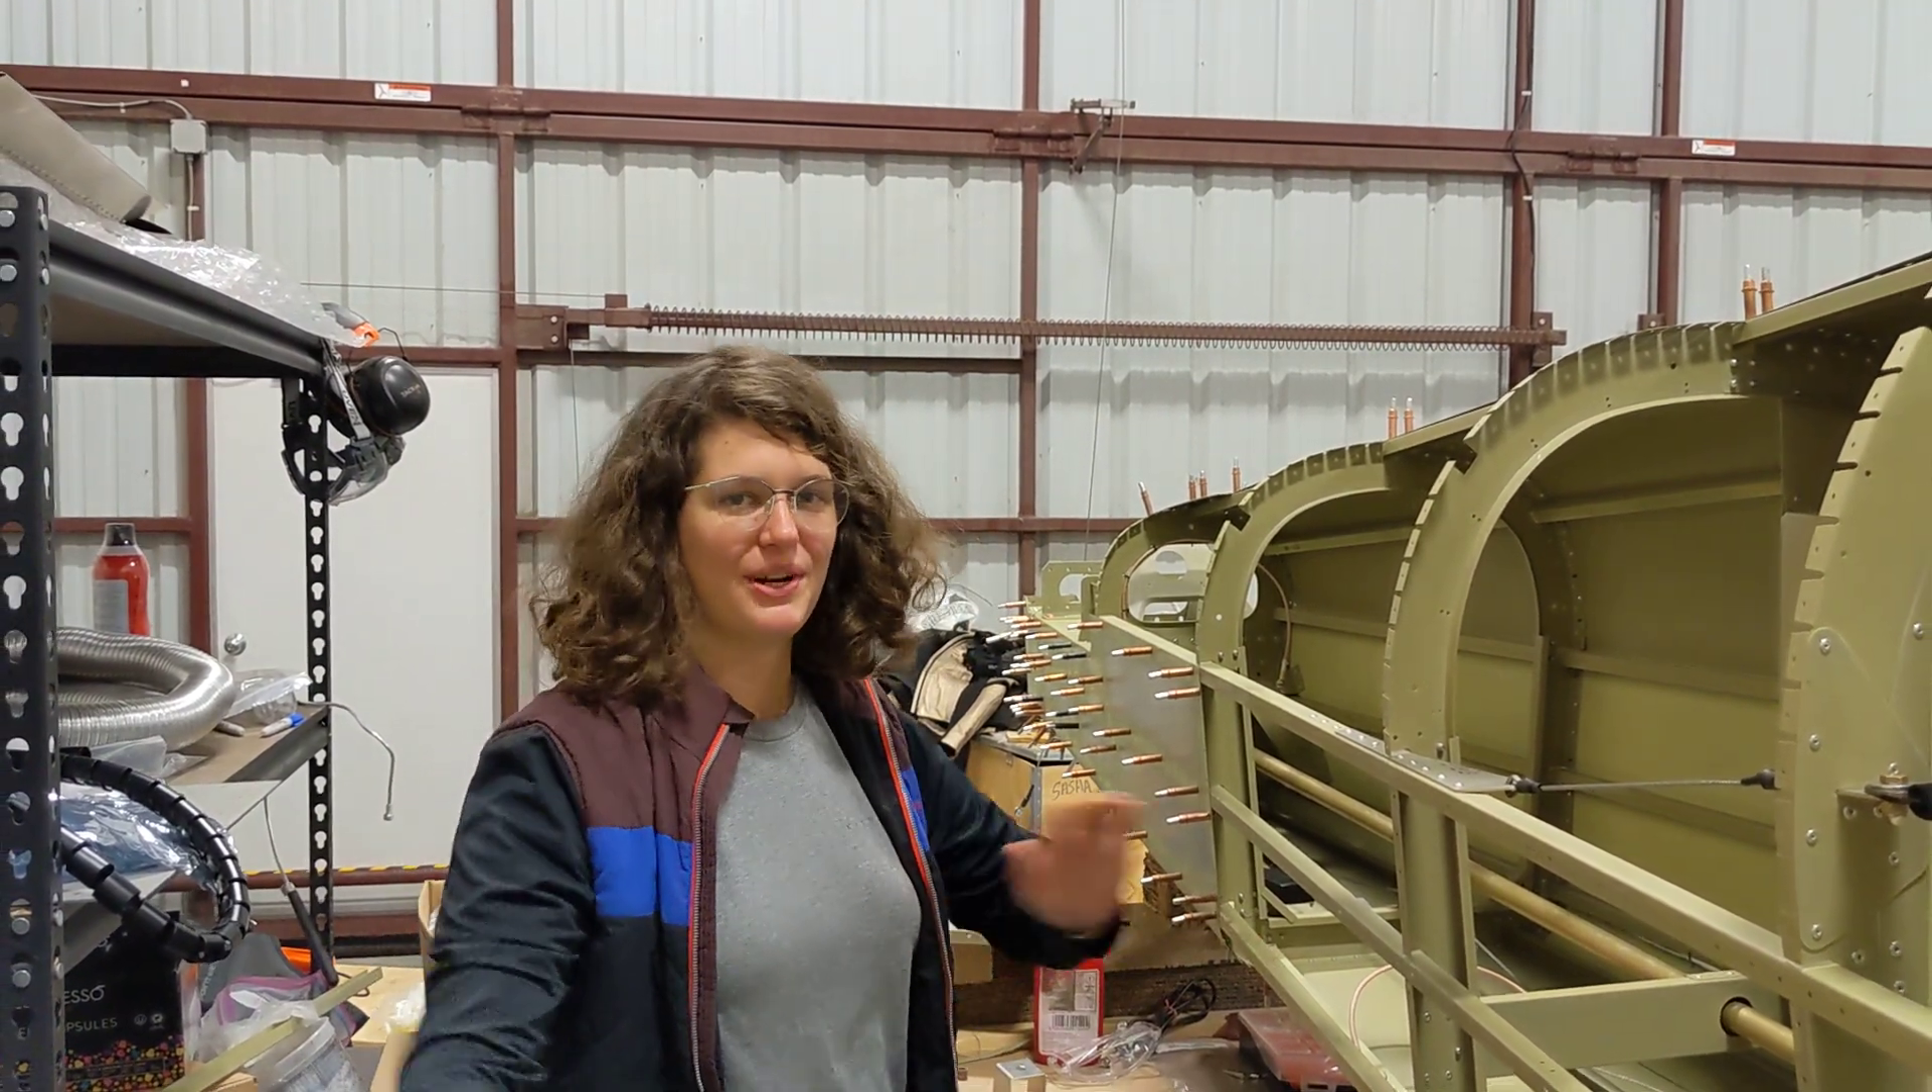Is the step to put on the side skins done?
No.